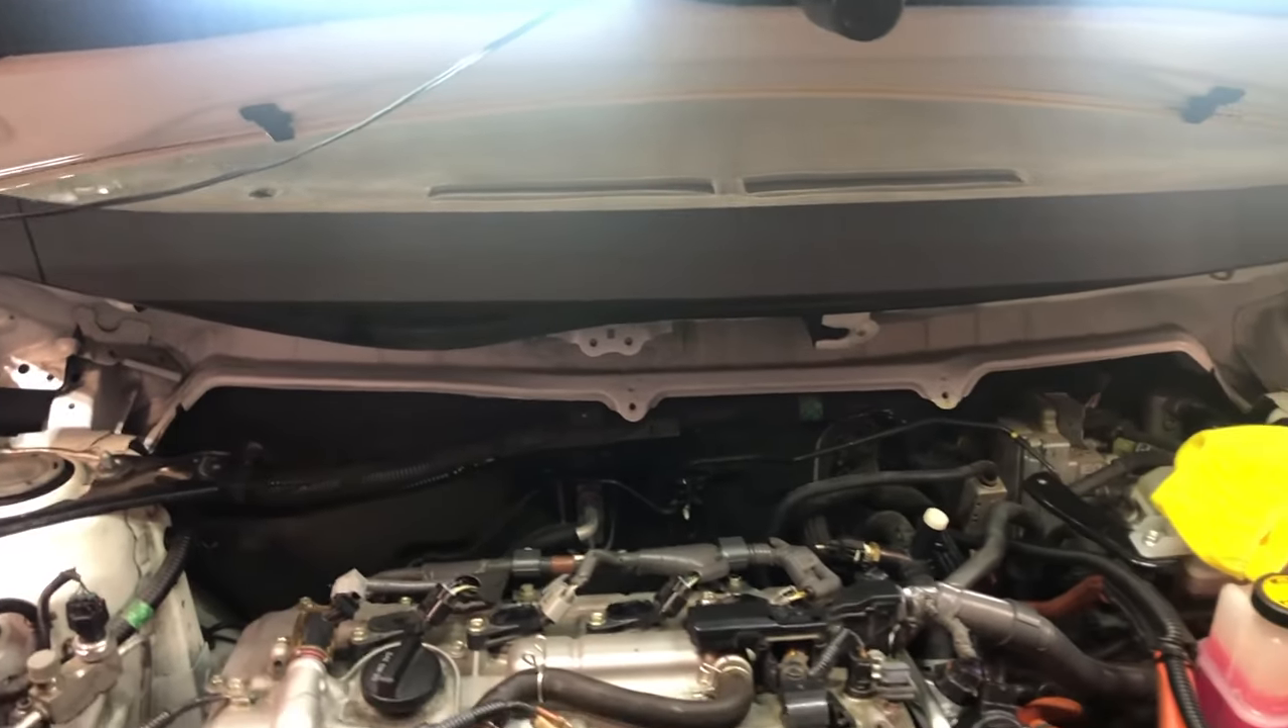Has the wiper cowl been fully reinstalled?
No.